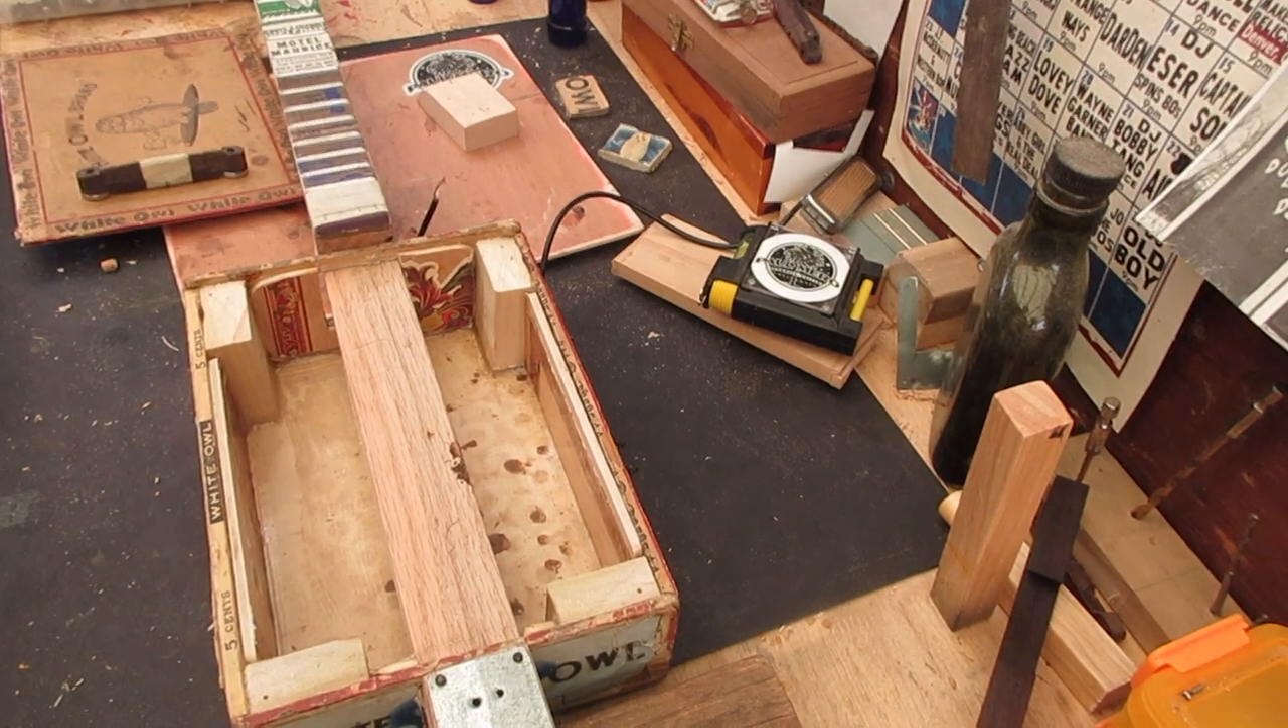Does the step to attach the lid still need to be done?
Yes.